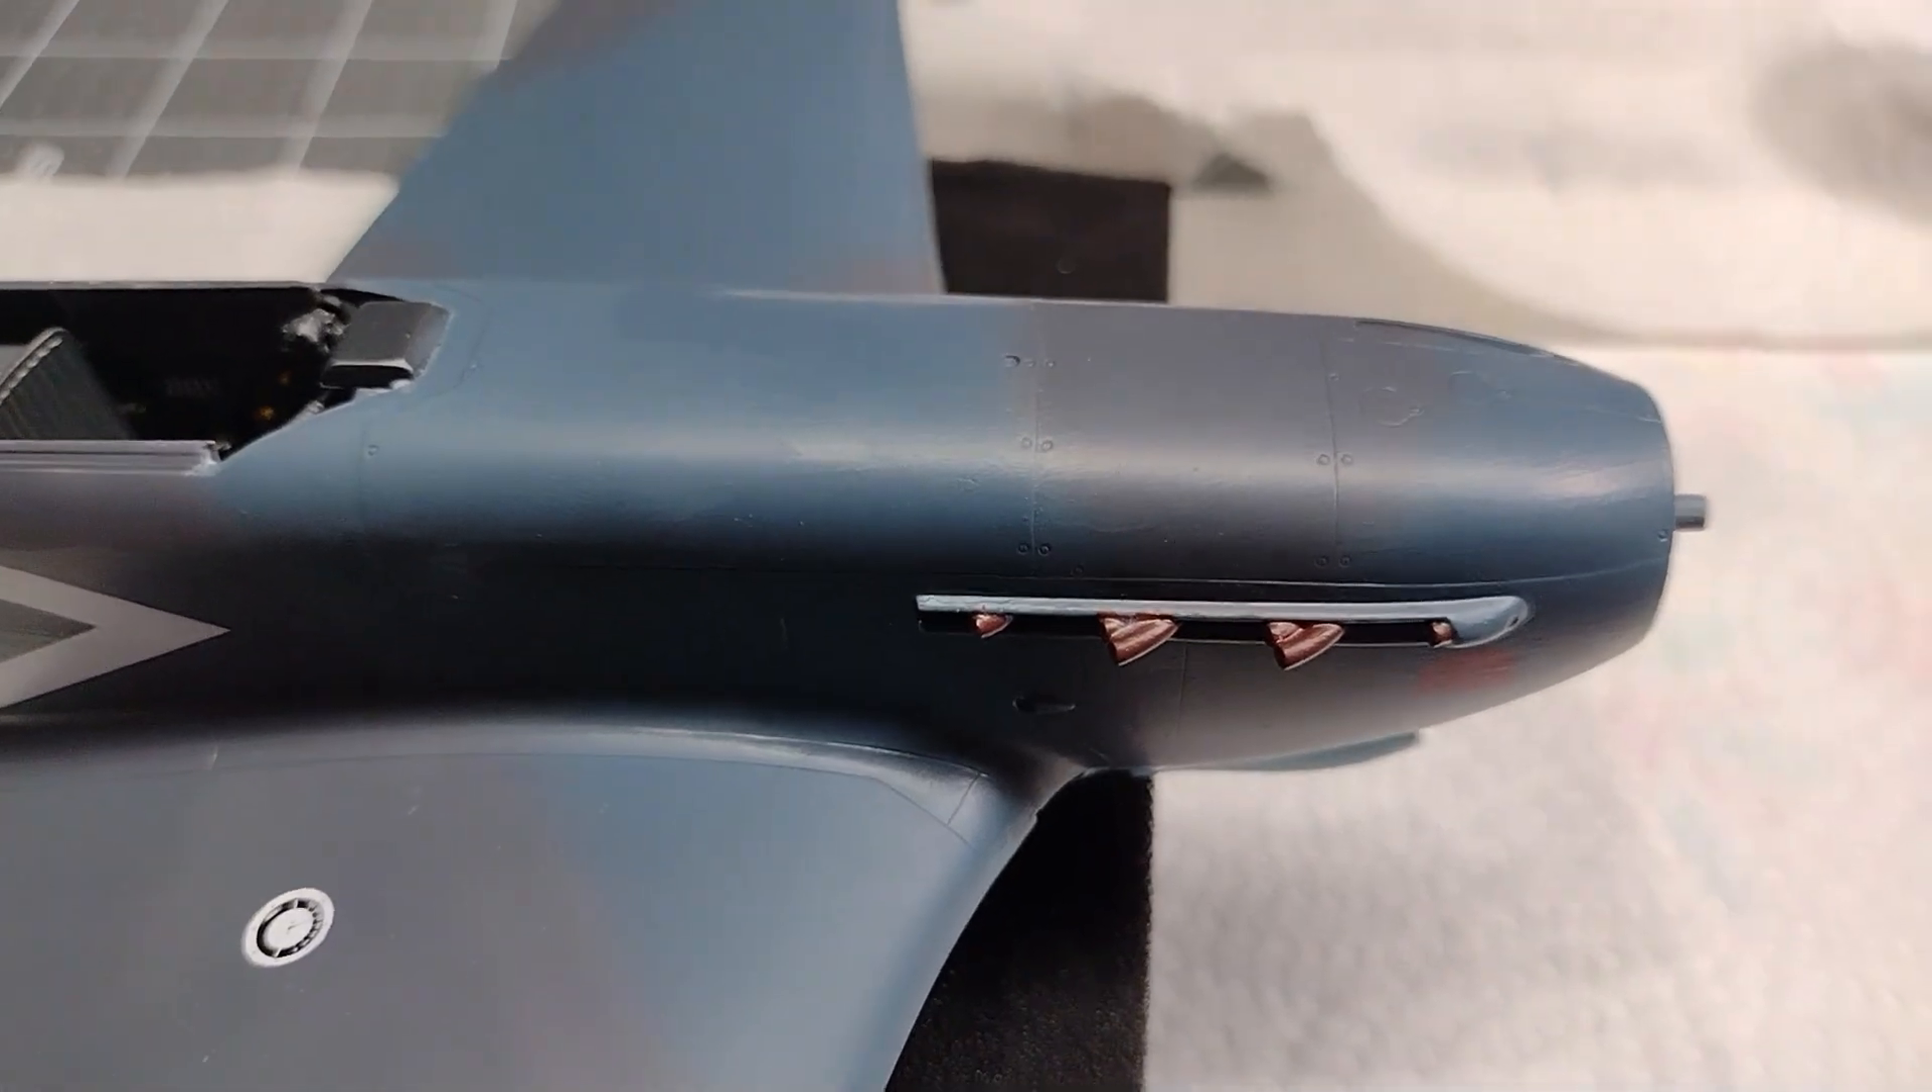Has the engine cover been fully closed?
Yes.